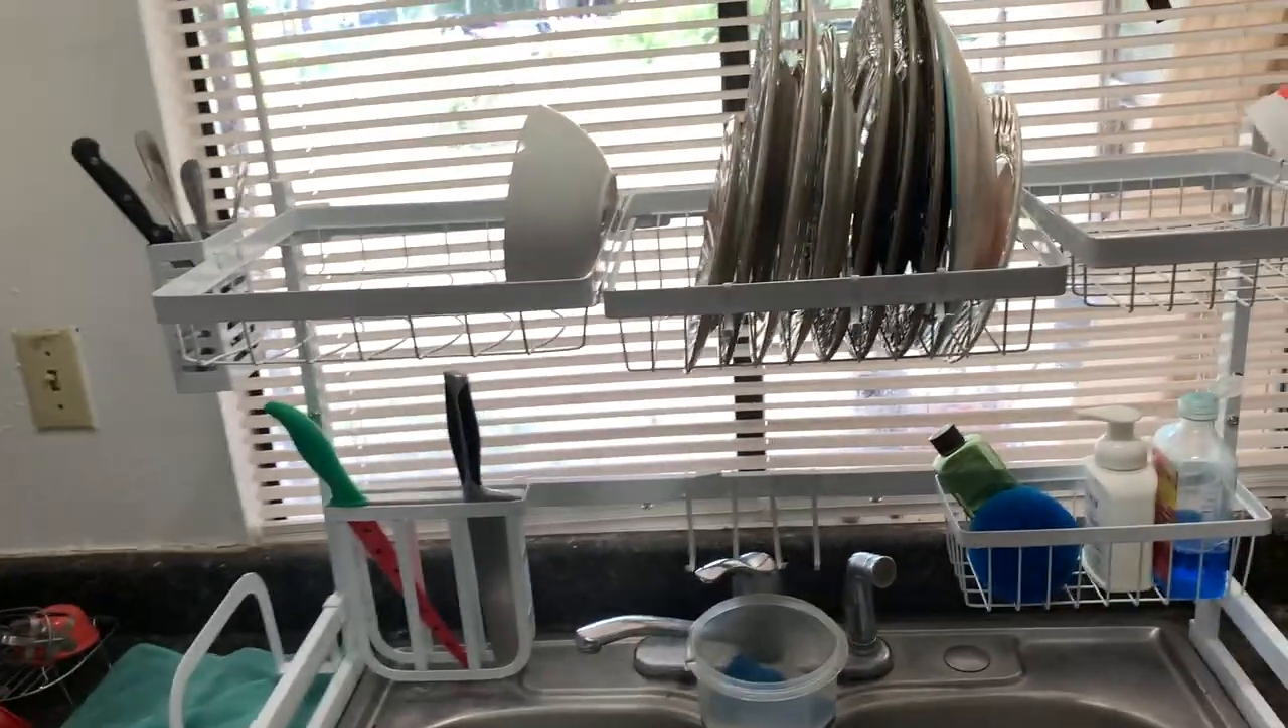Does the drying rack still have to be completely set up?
No.